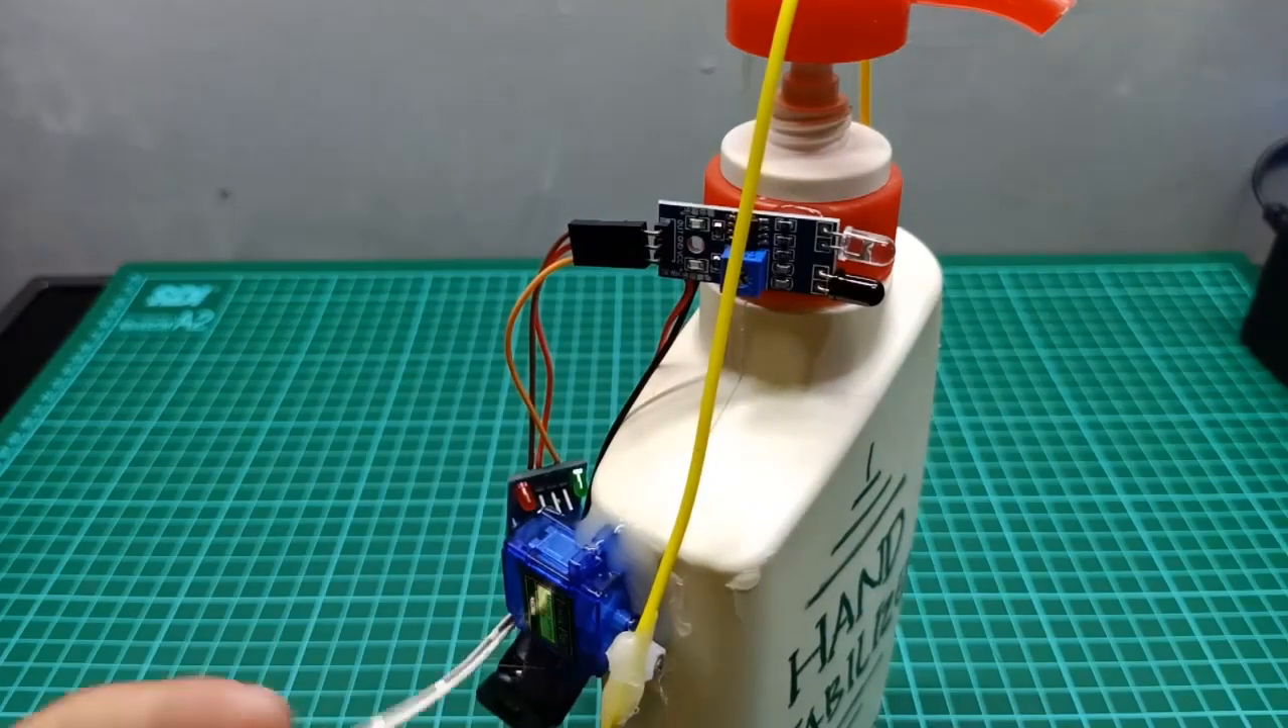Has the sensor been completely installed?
Yes.